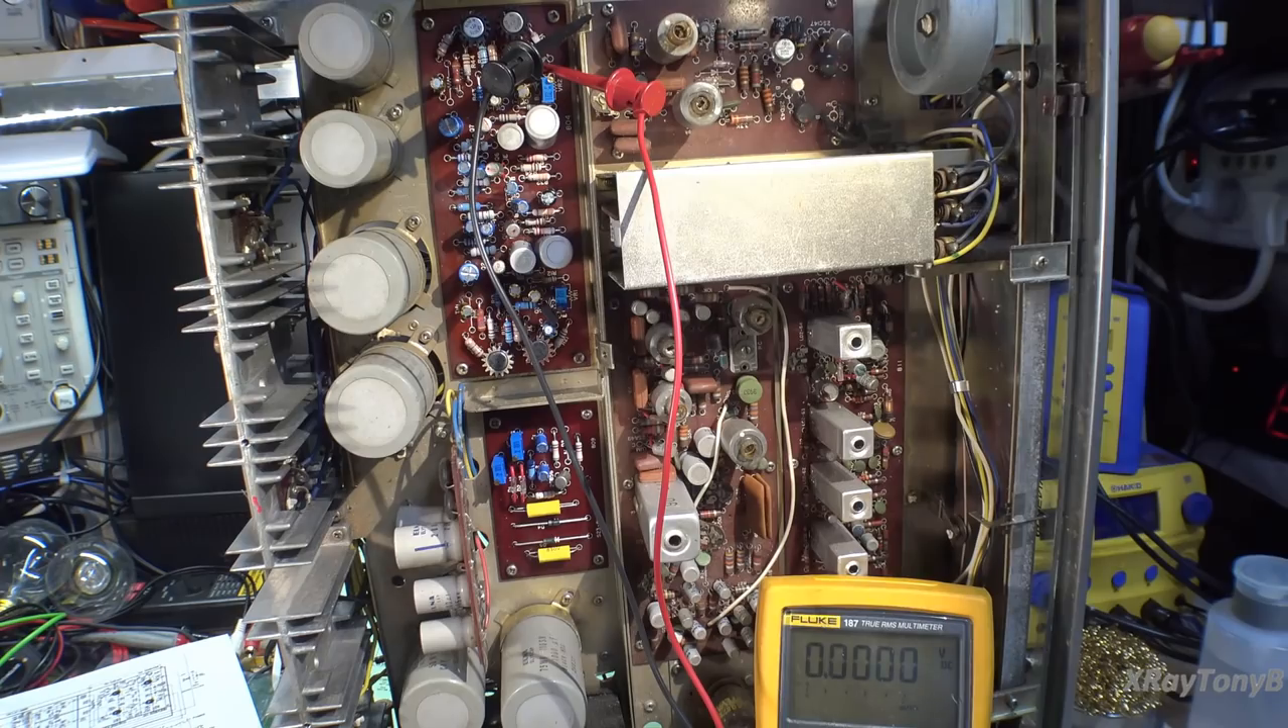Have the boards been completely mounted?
Yes.